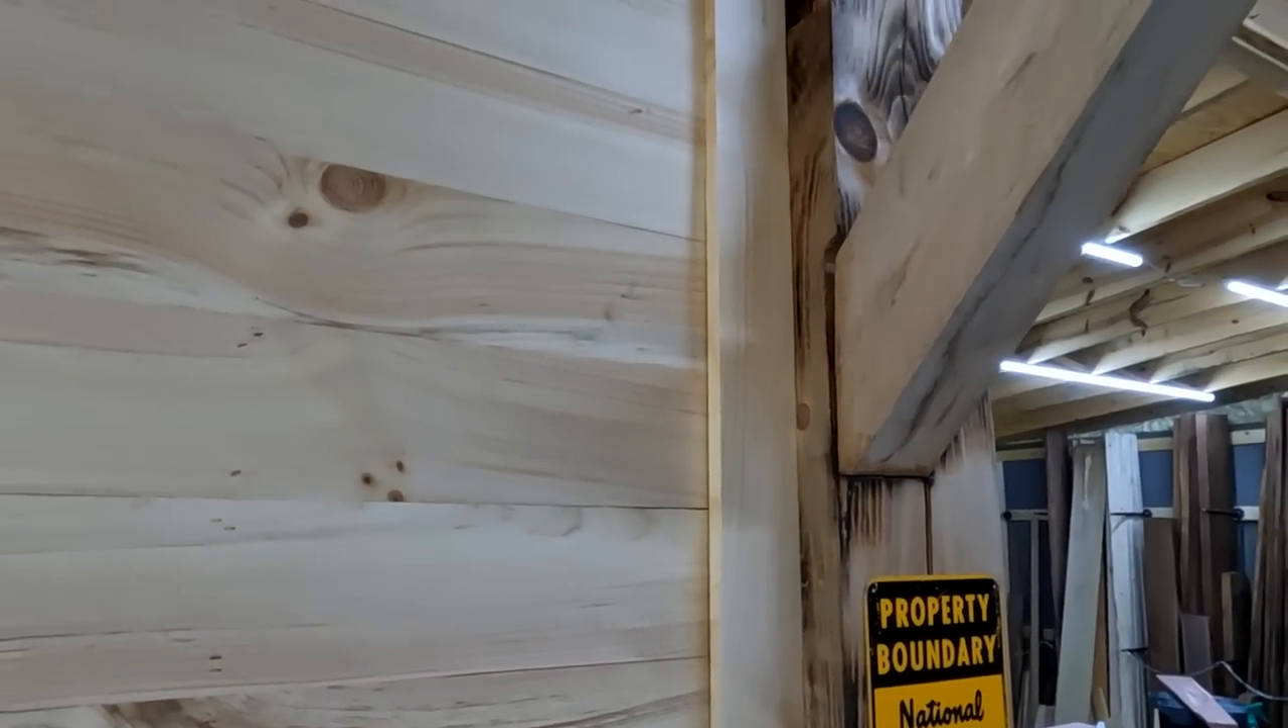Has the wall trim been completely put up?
Yes.